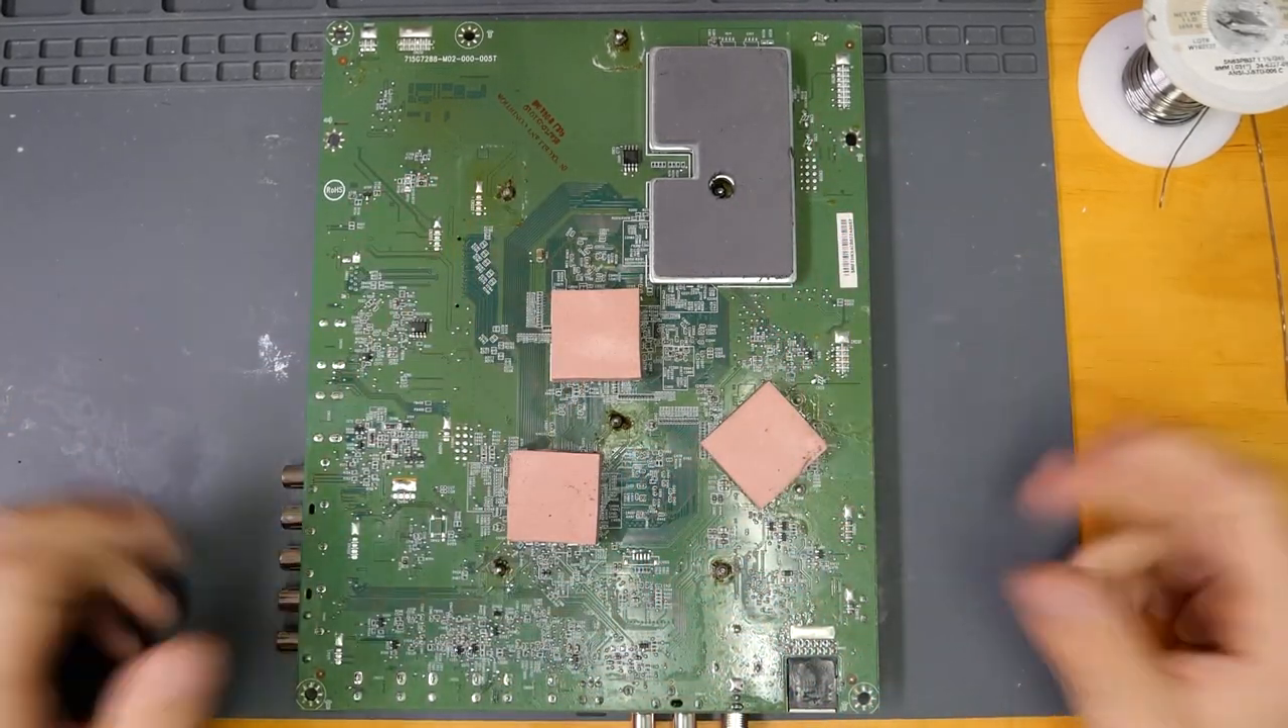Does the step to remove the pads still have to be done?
Yes.